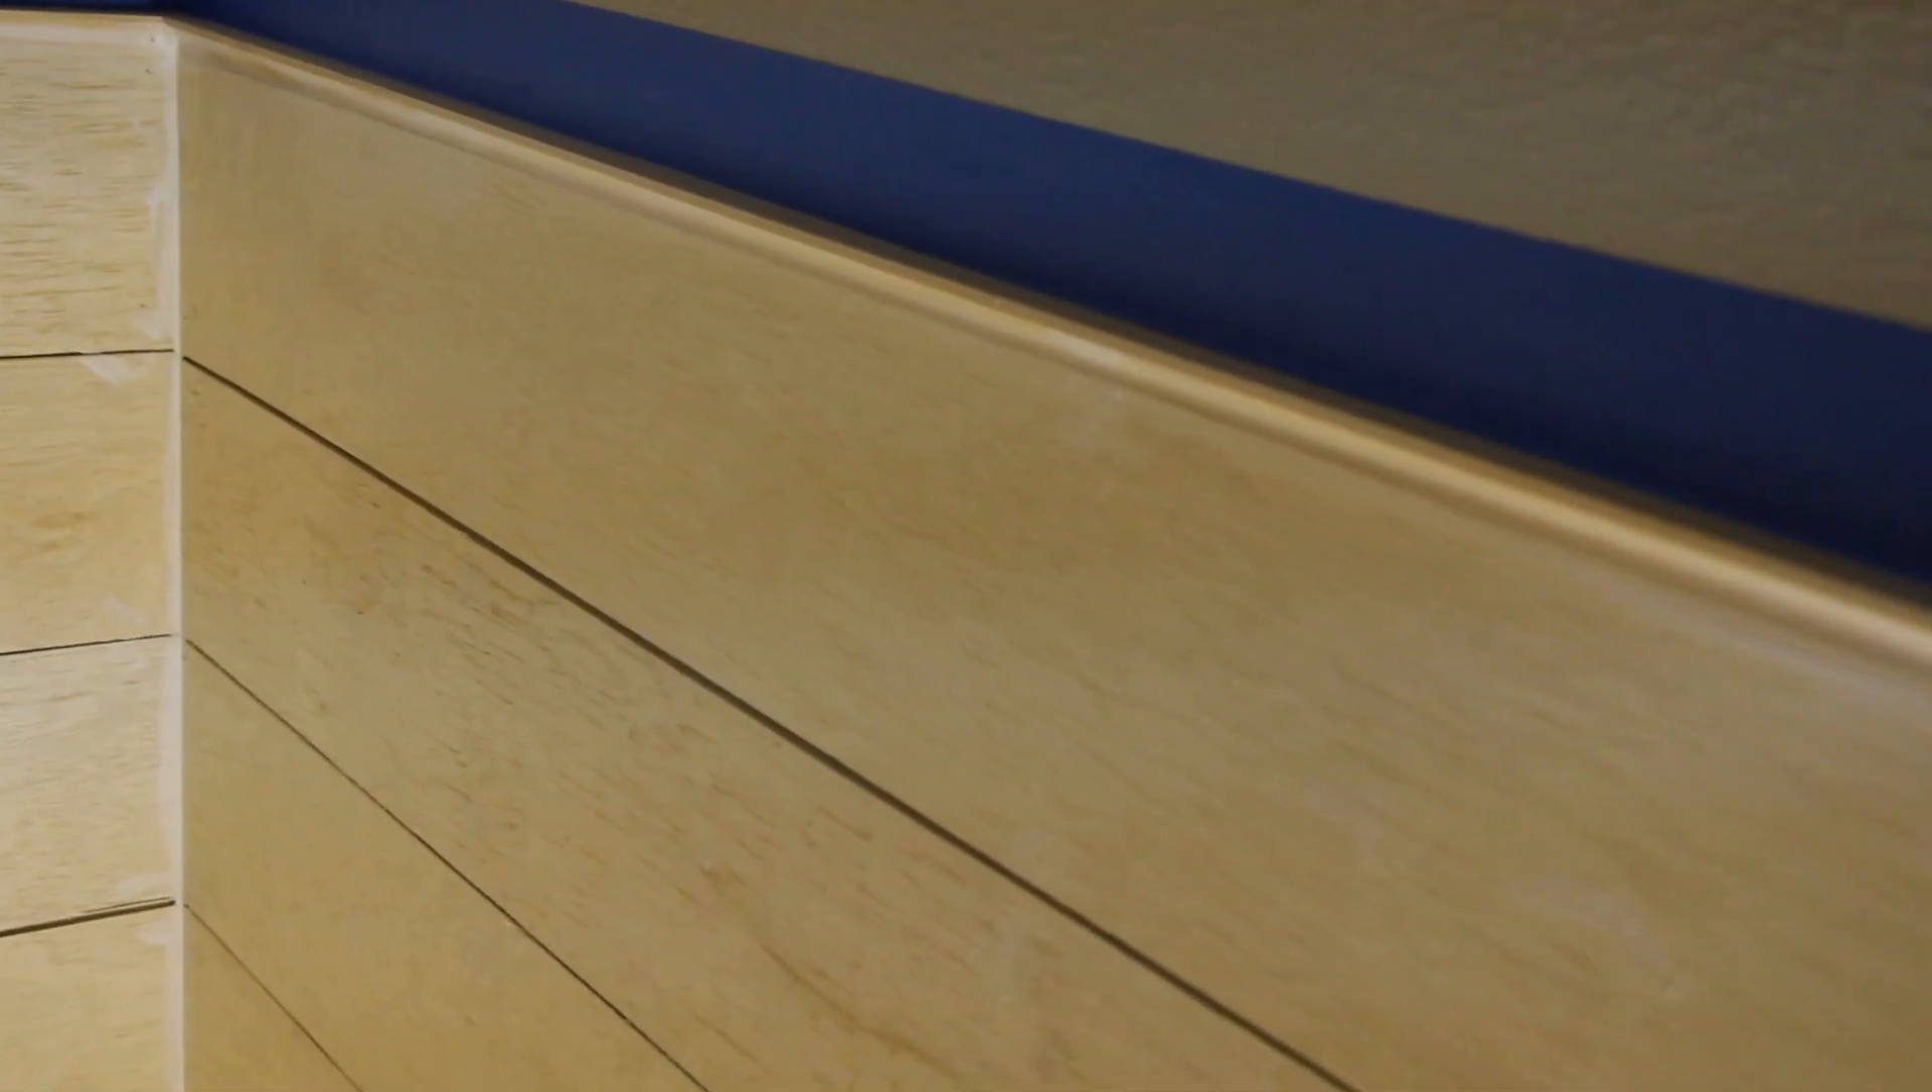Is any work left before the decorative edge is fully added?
No.